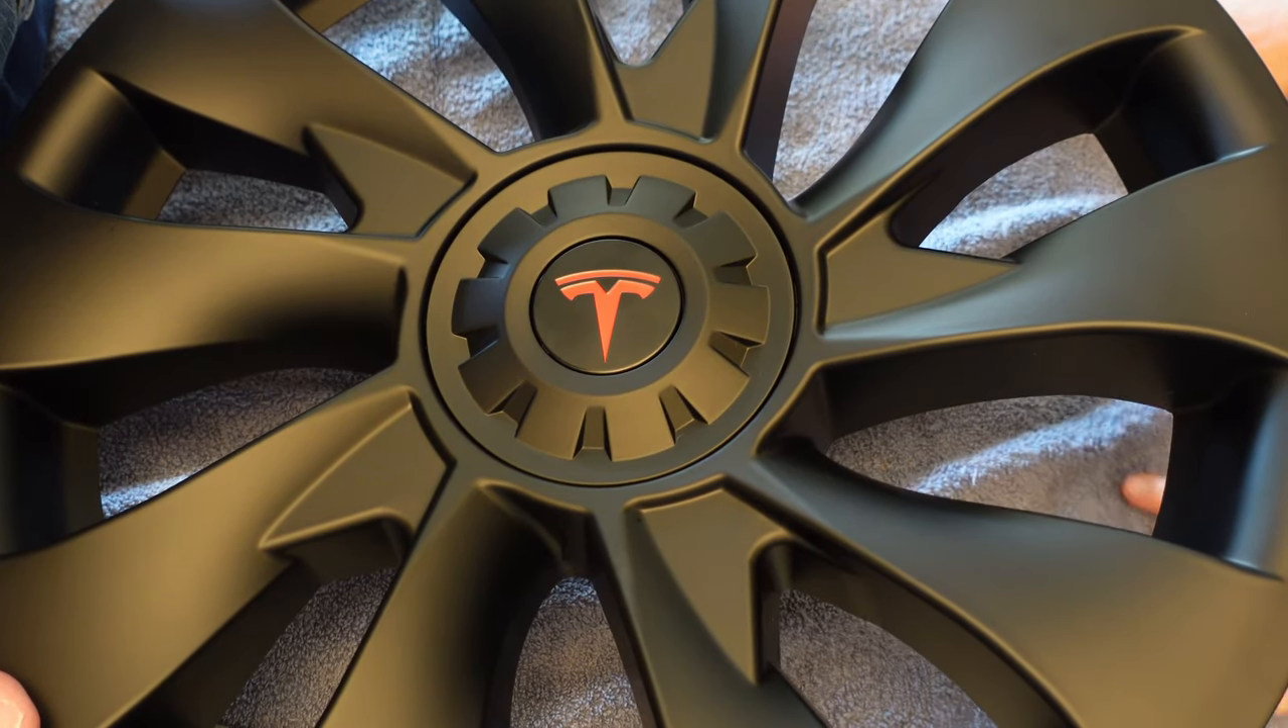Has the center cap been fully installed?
Yes.